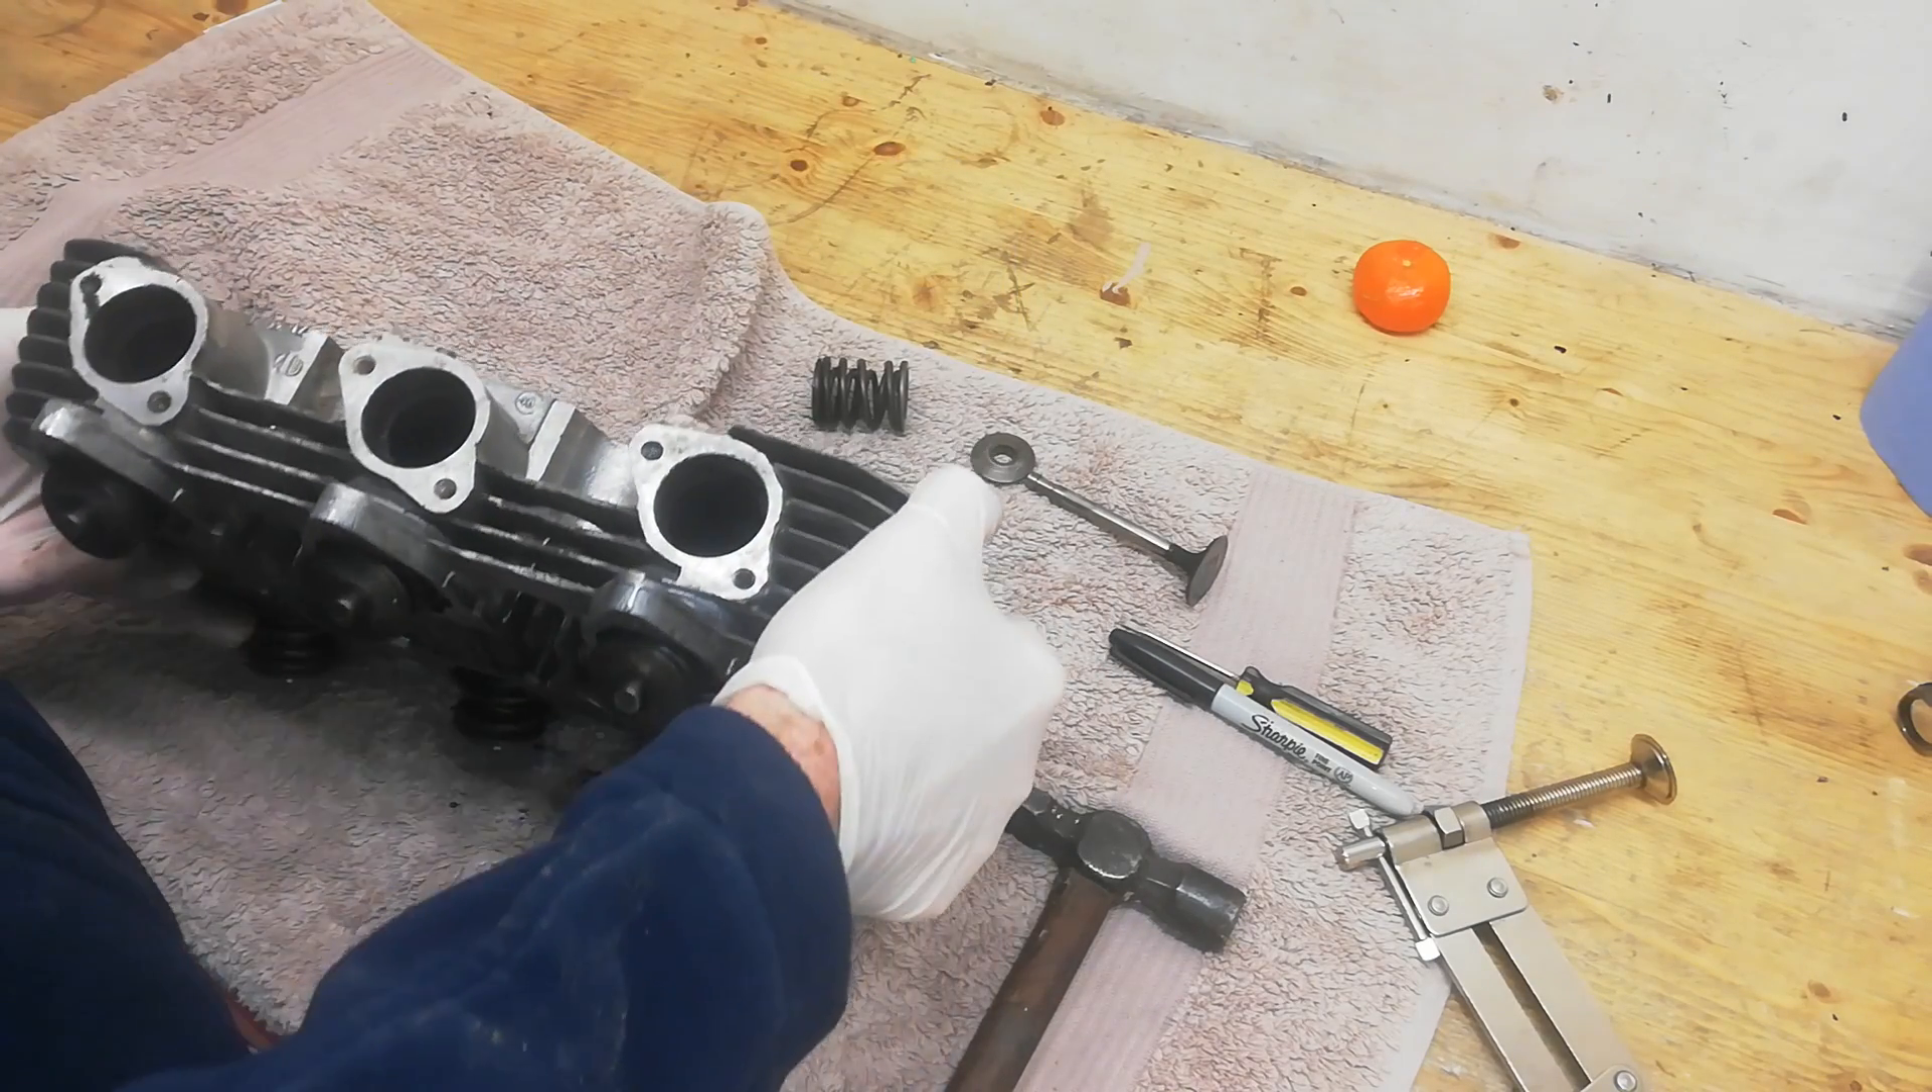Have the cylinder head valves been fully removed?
No.